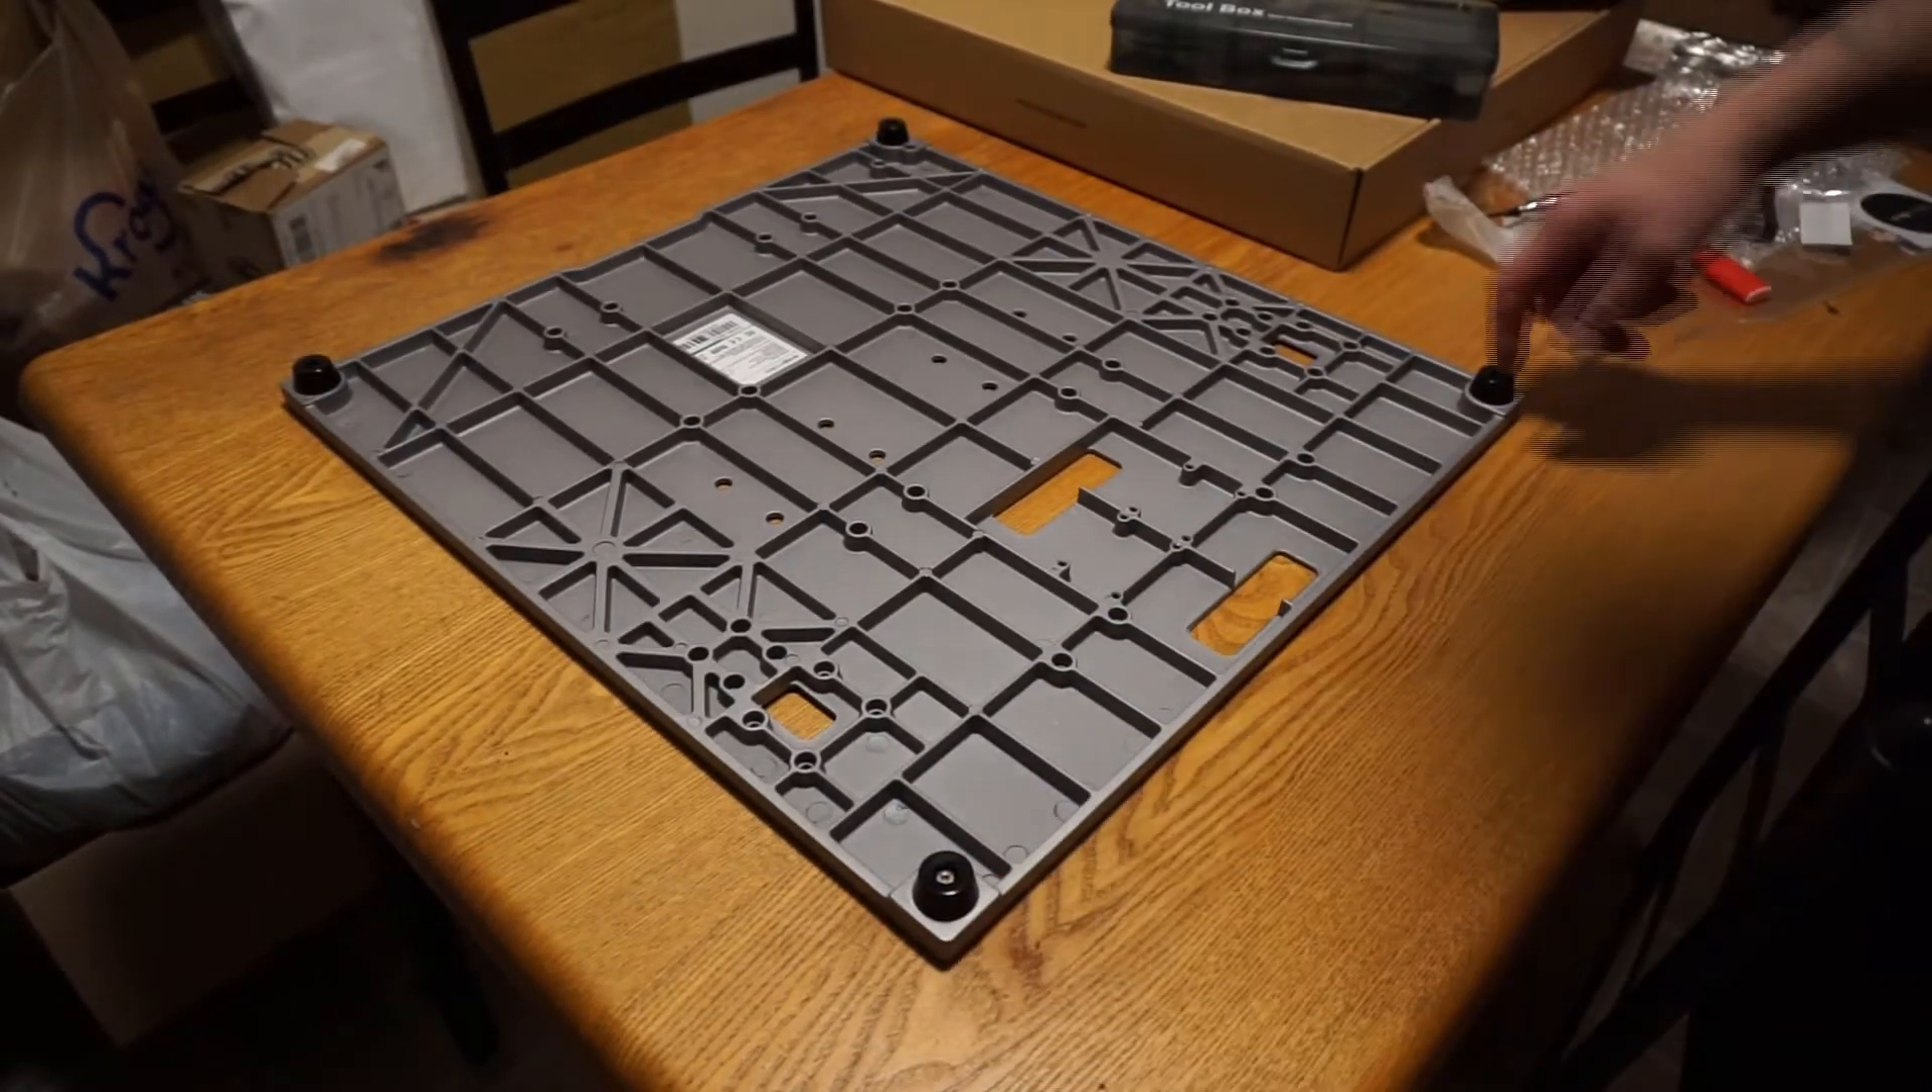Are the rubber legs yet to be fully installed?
No.